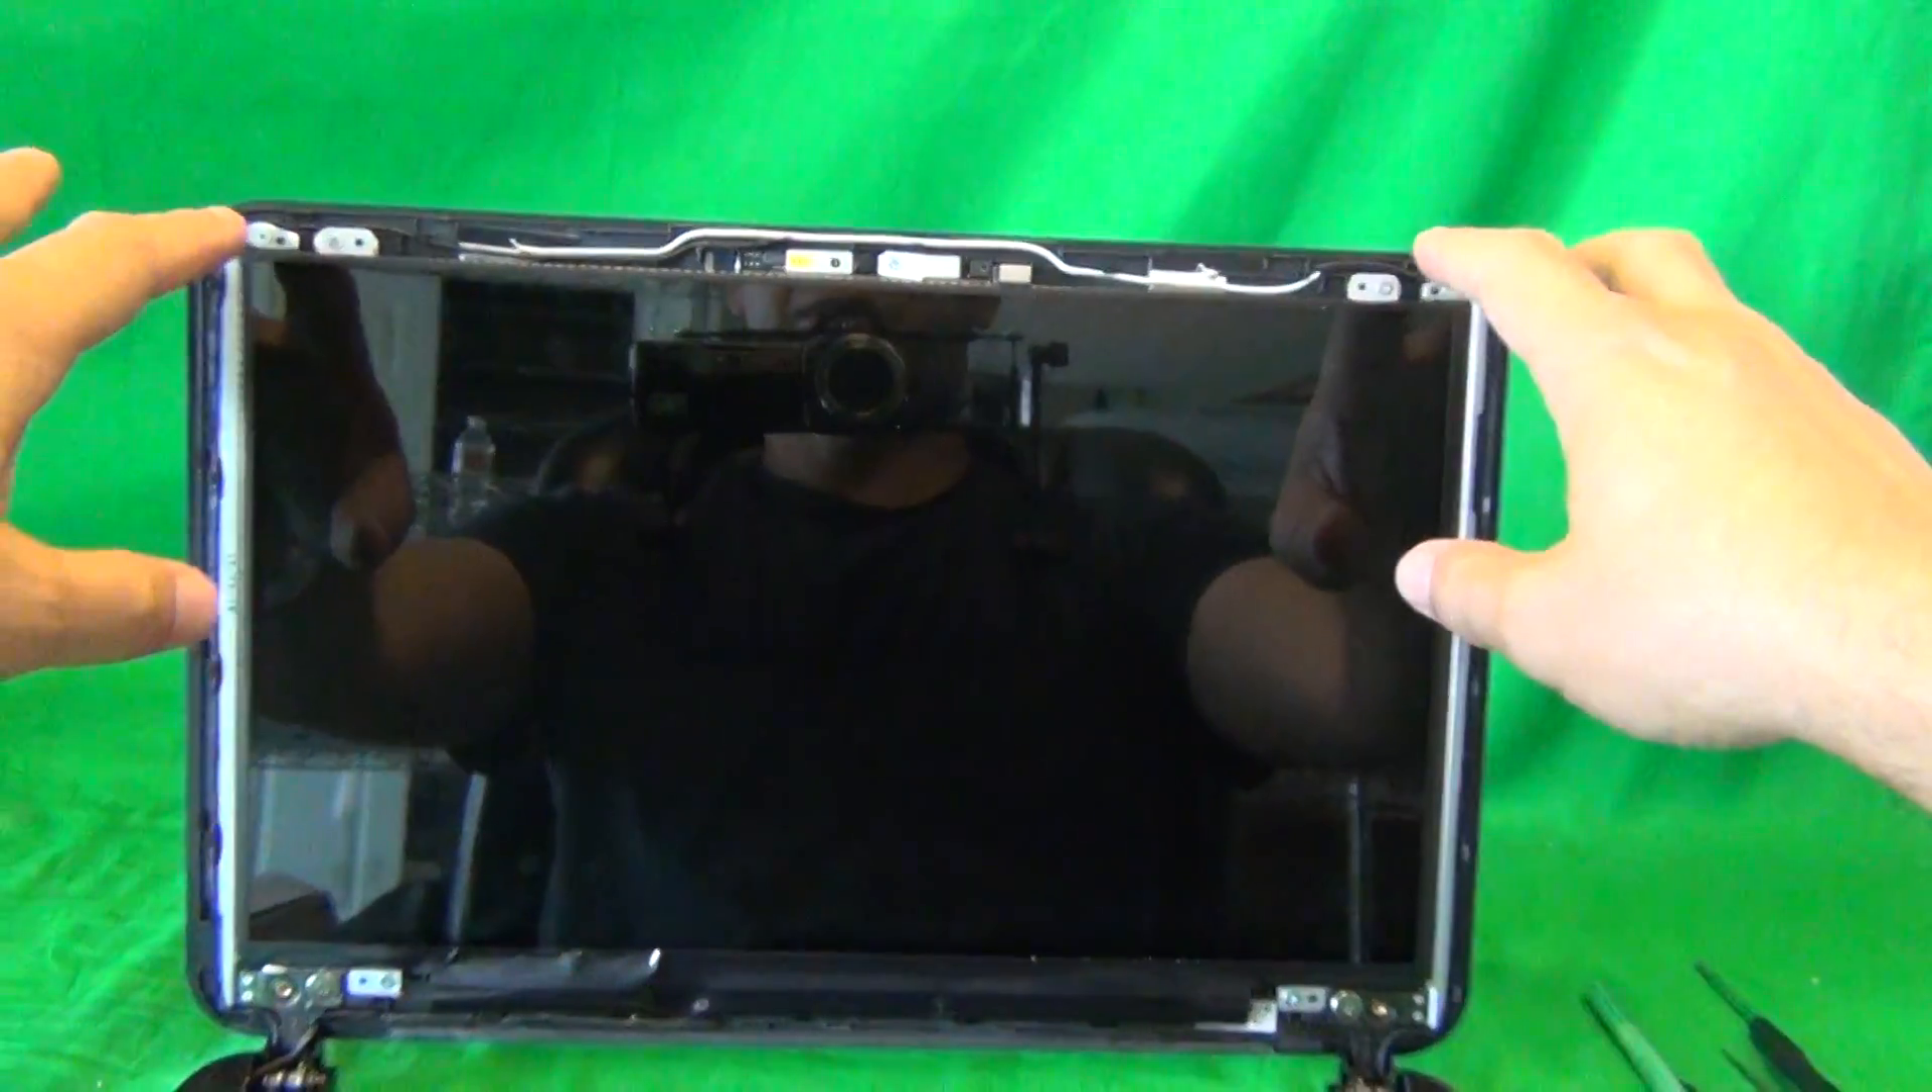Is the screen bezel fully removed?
Yes.